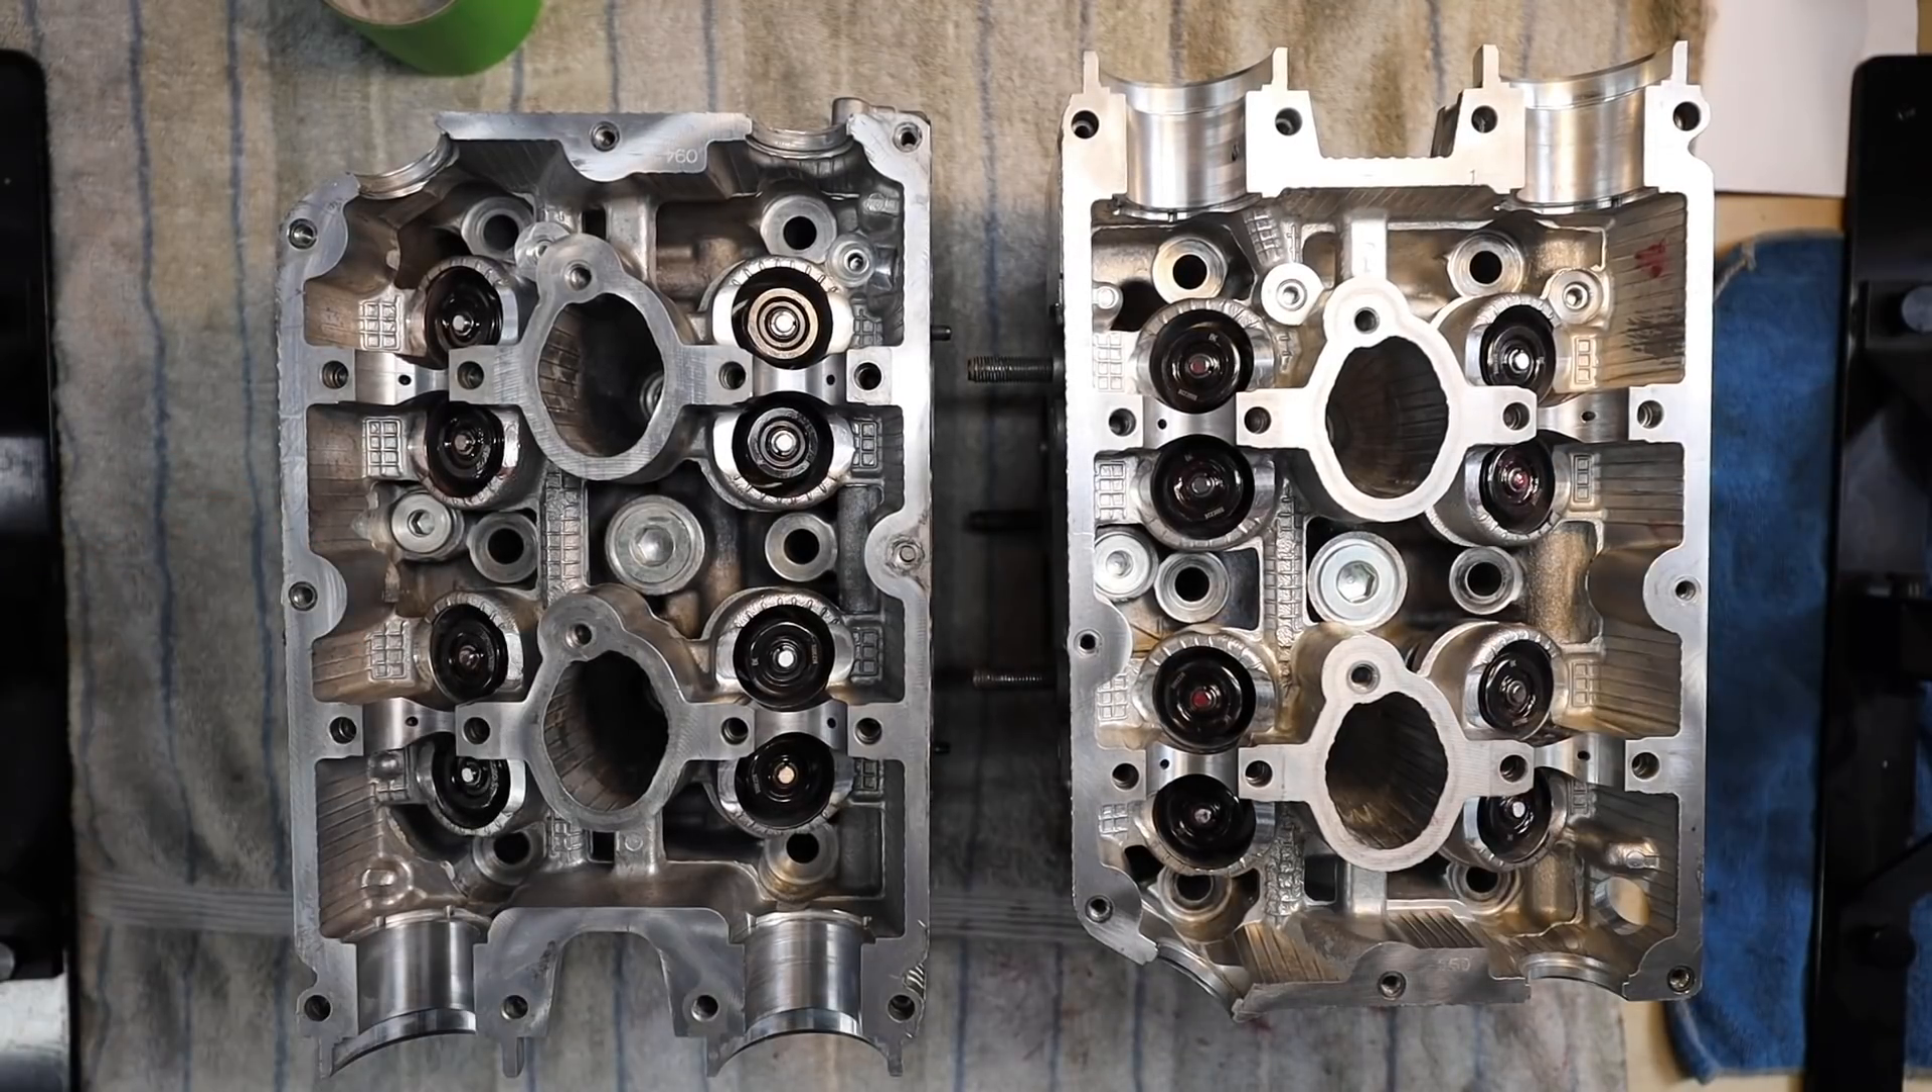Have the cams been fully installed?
No.